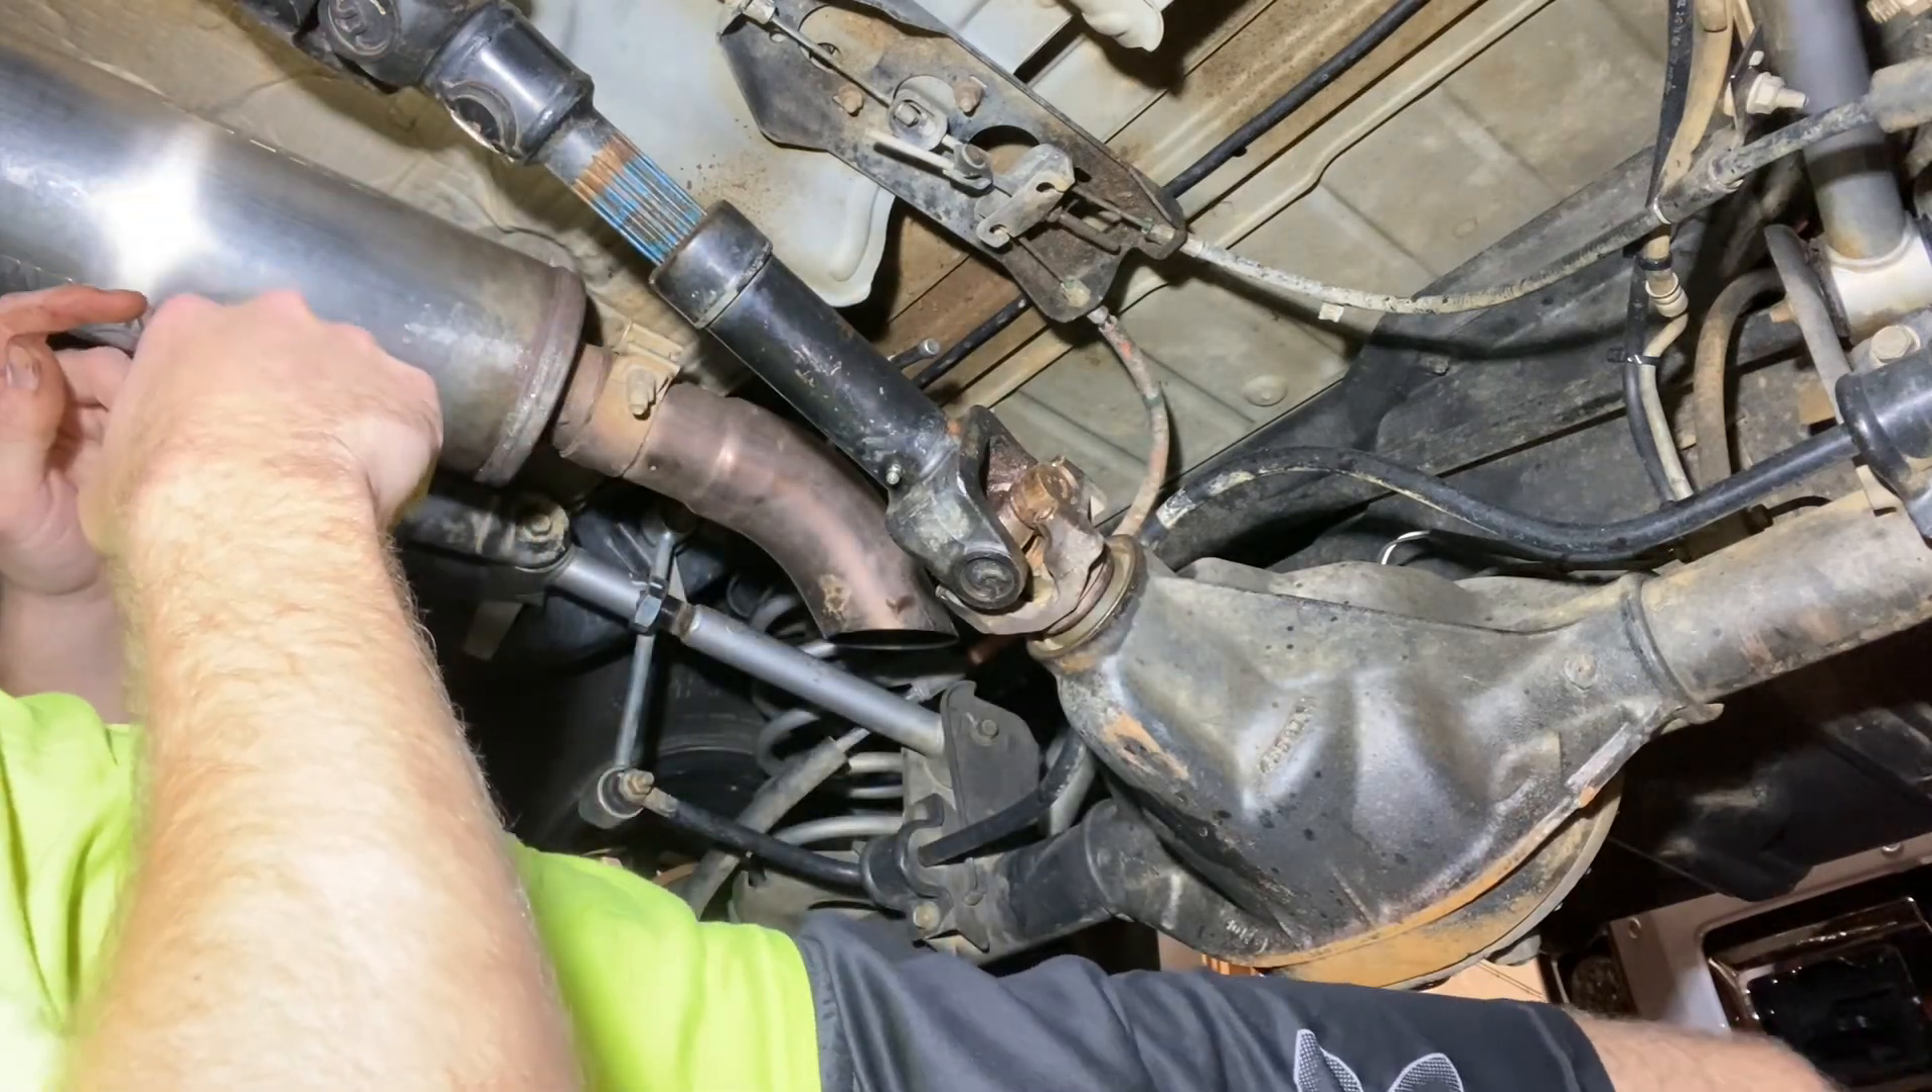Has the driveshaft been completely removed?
No.